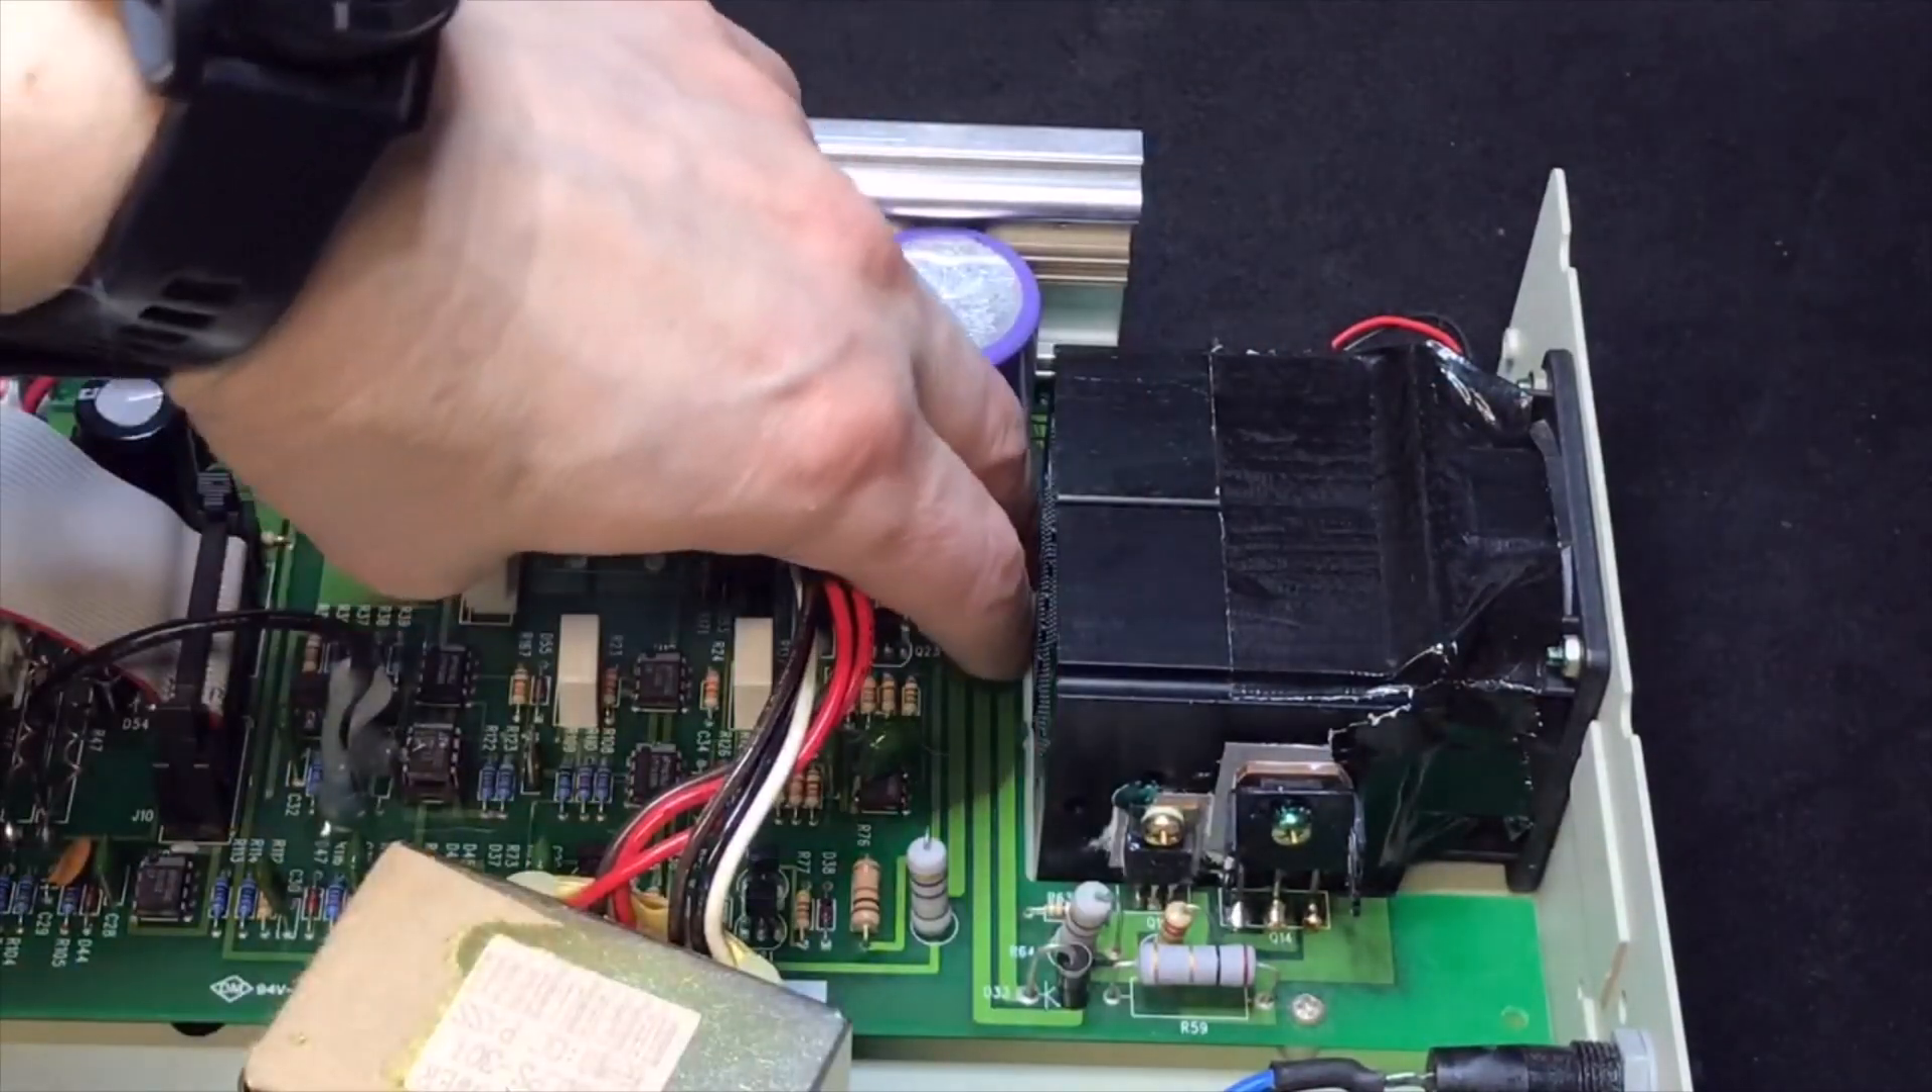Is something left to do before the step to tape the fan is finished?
No.